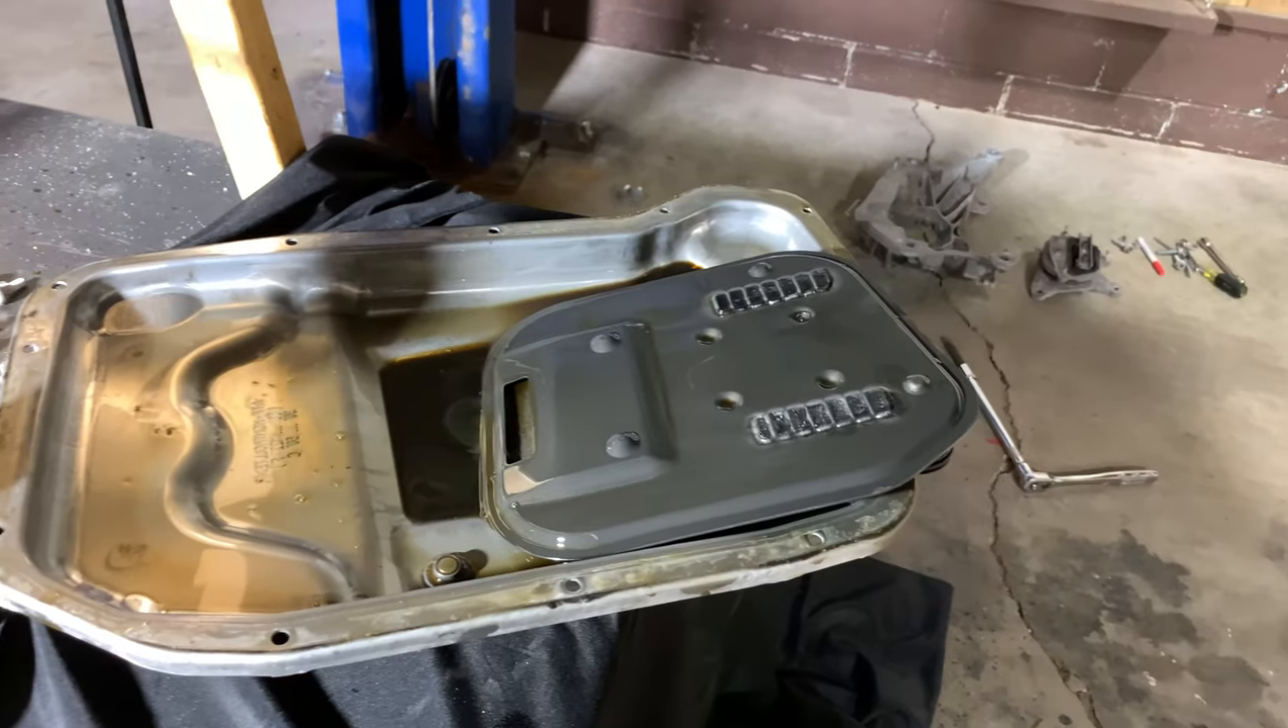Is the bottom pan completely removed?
Yes.